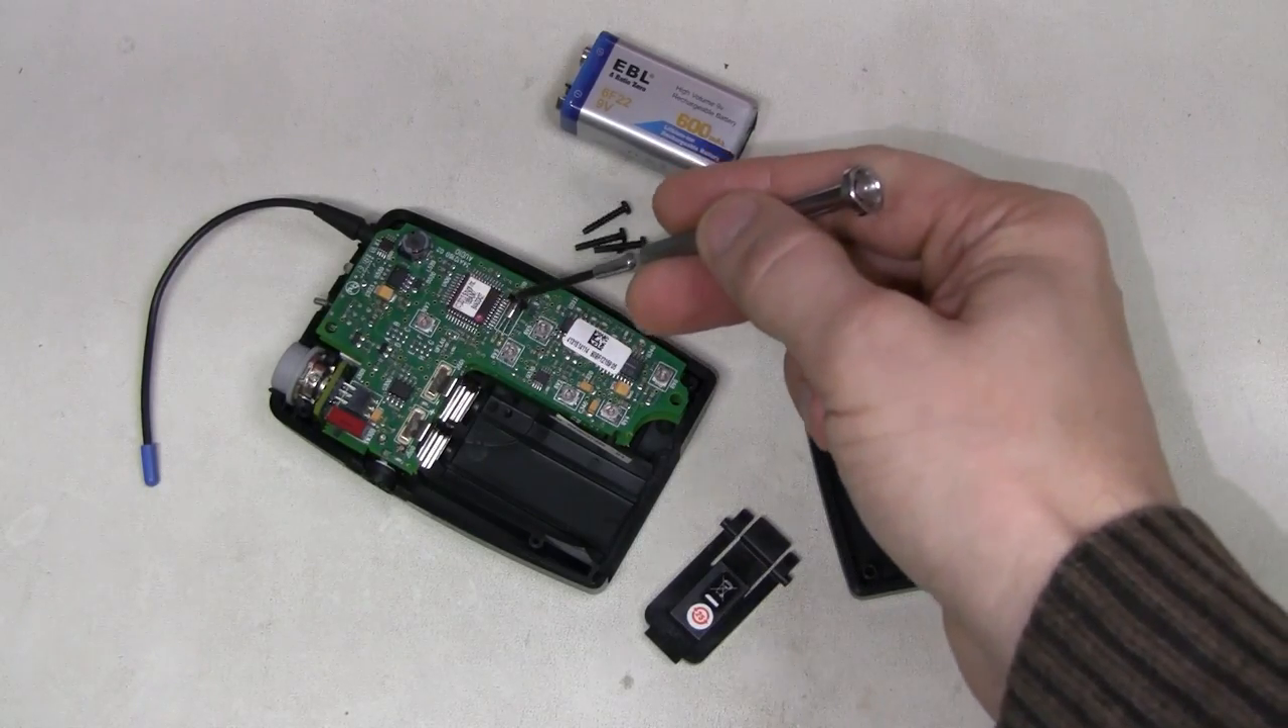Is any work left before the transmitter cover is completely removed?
No.